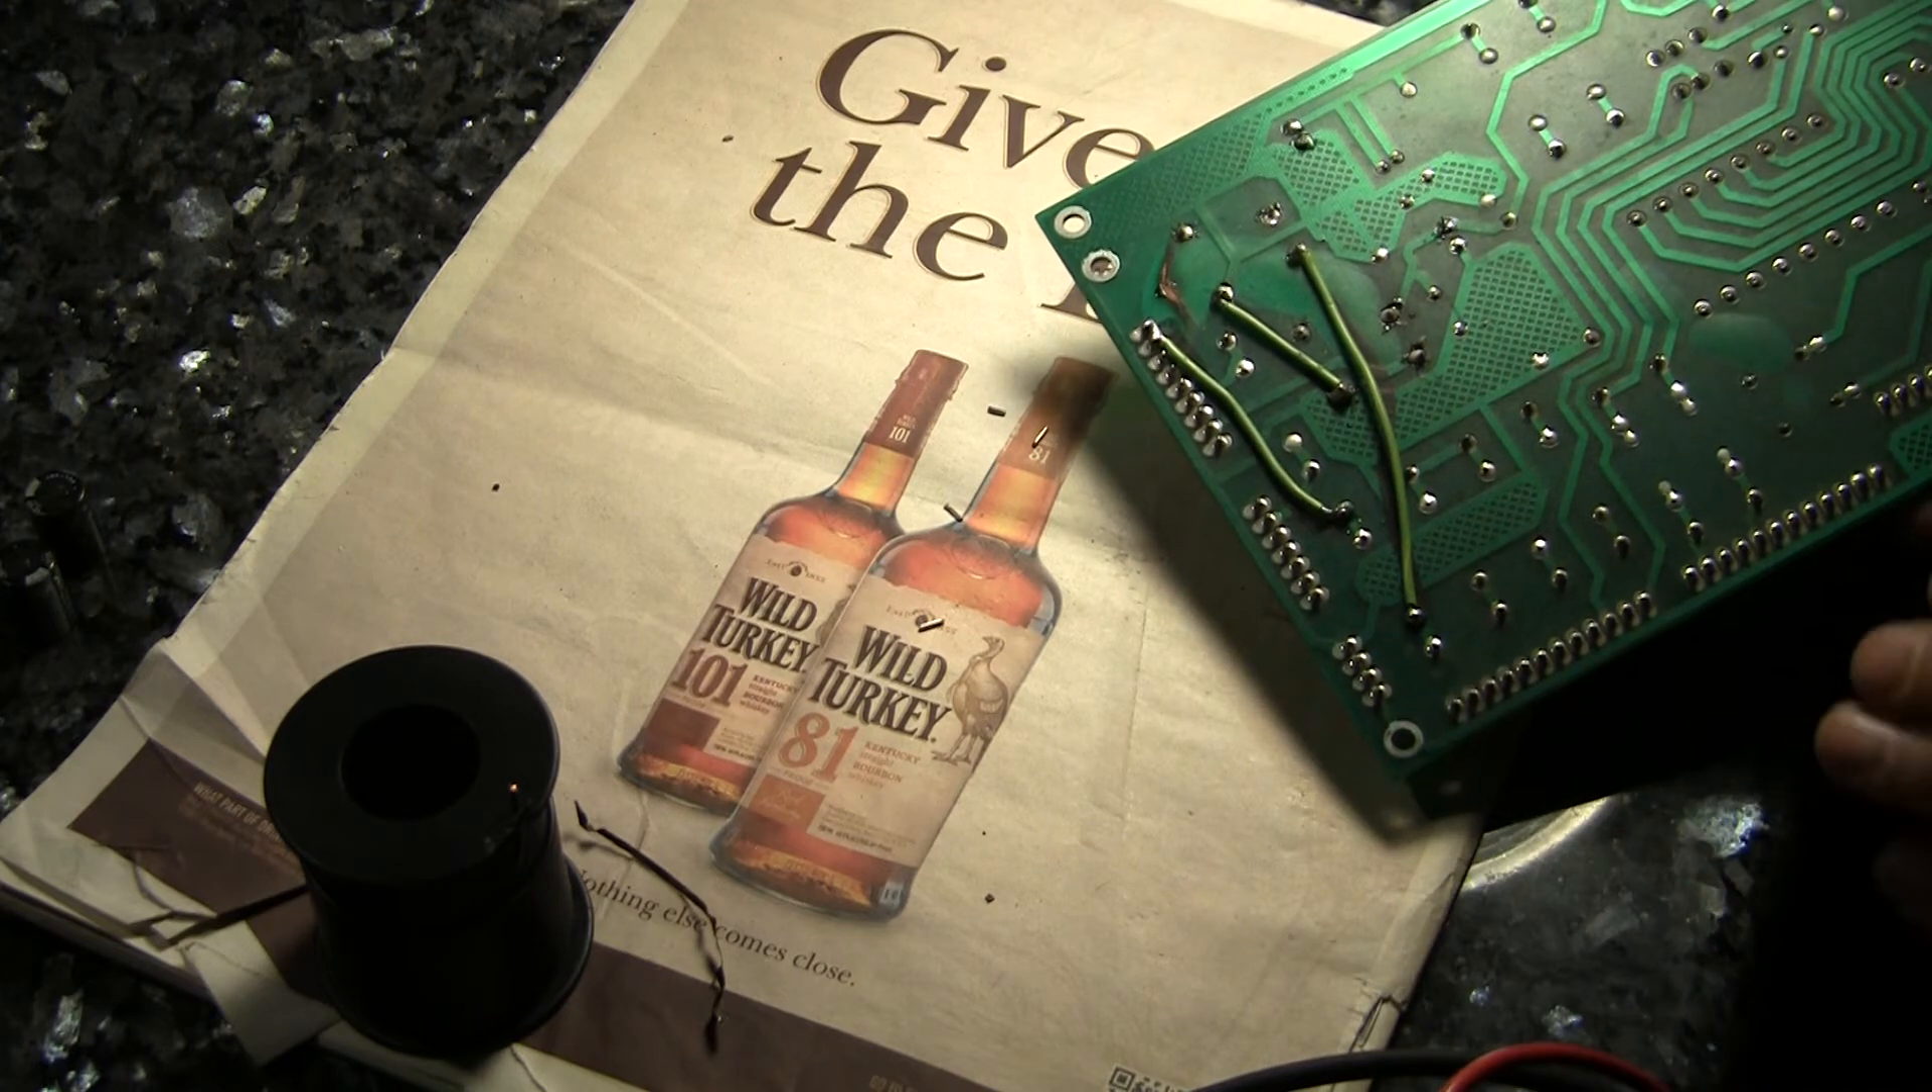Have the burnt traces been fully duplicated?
Yes.